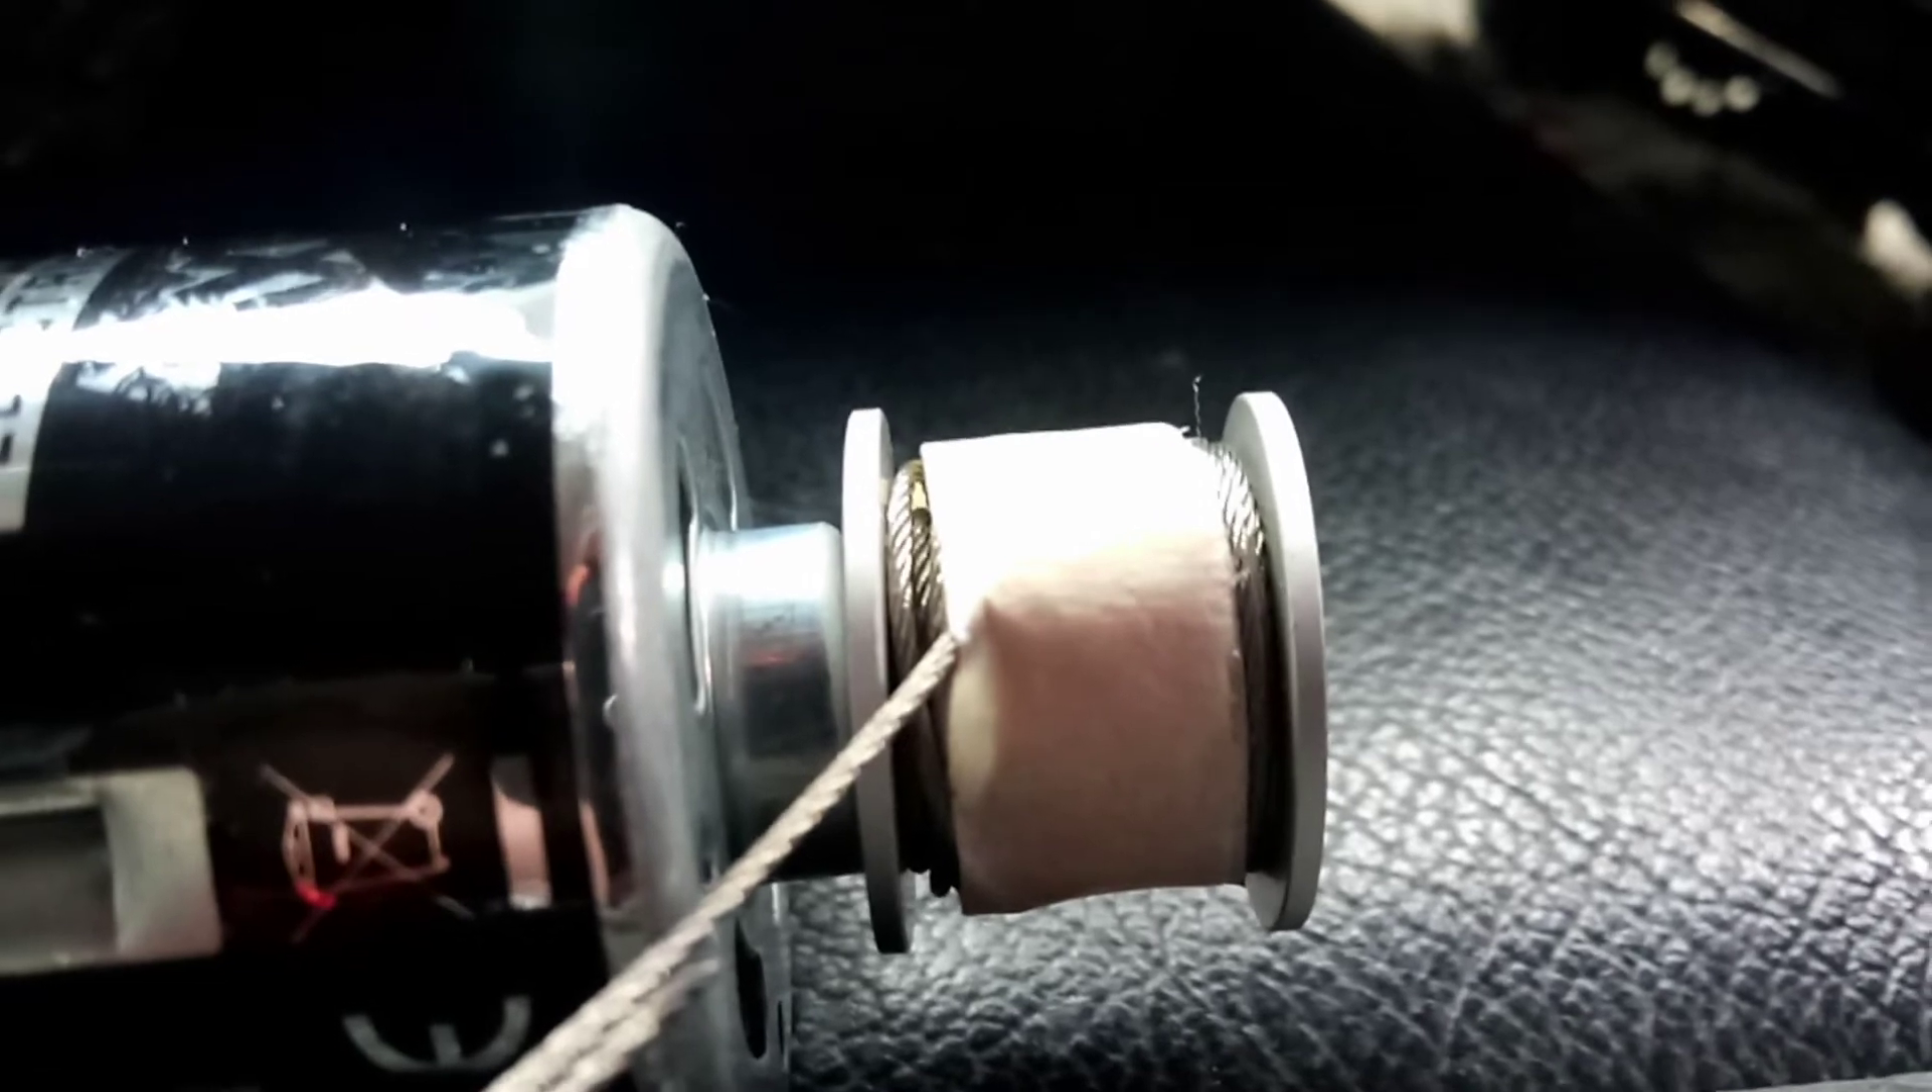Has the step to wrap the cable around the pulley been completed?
Yes.